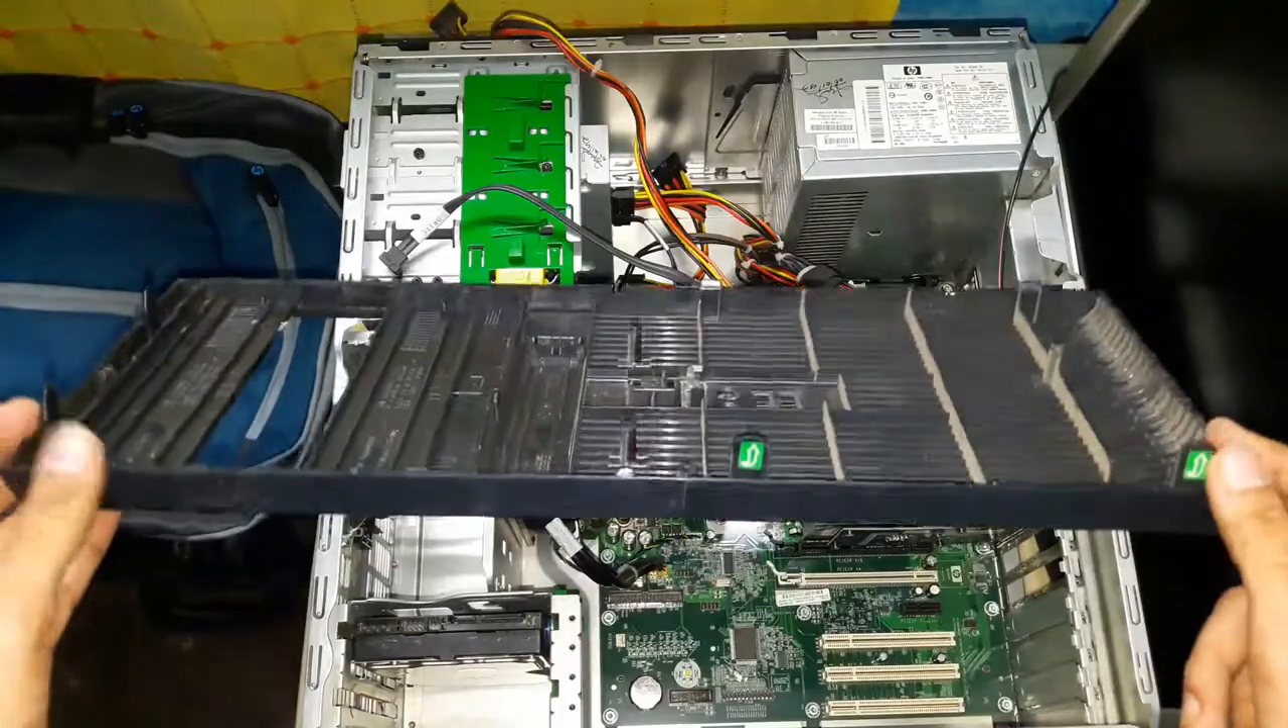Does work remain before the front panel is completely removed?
No.